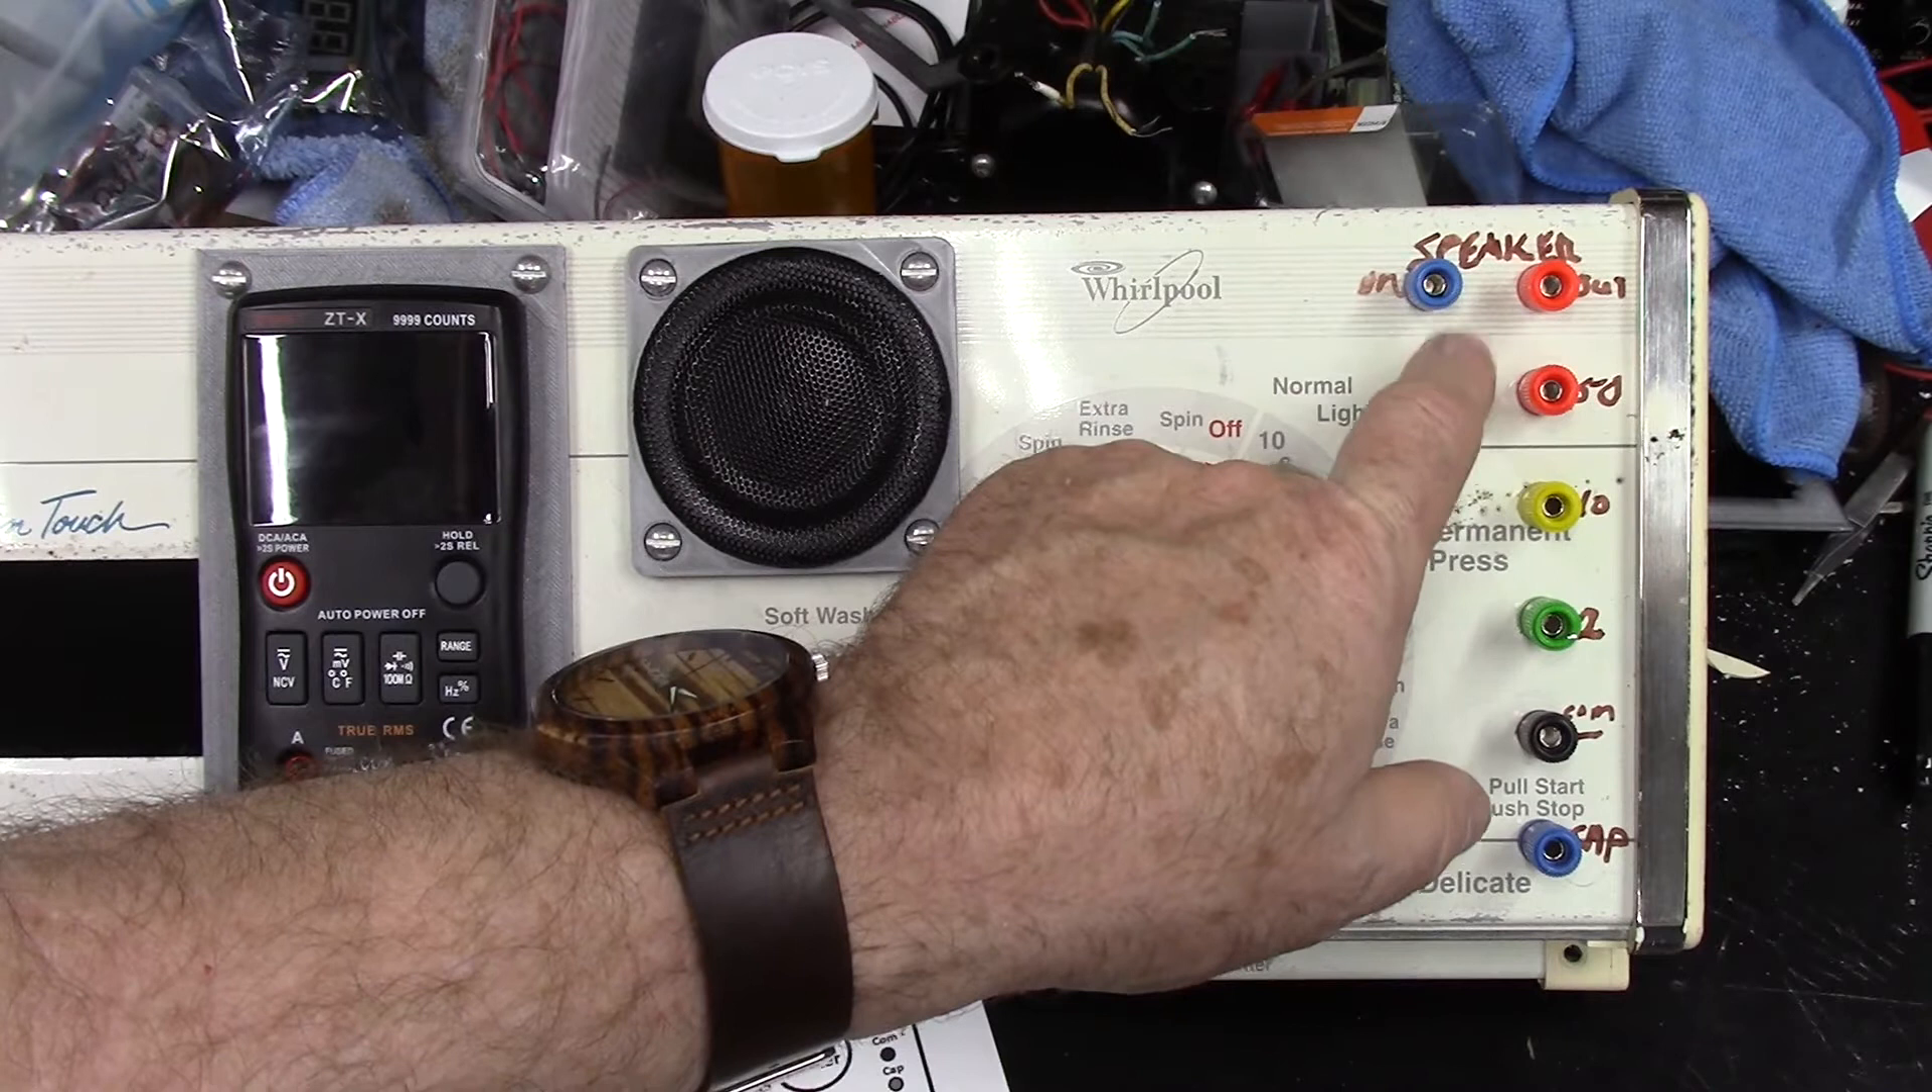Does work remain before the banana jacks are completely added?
No.